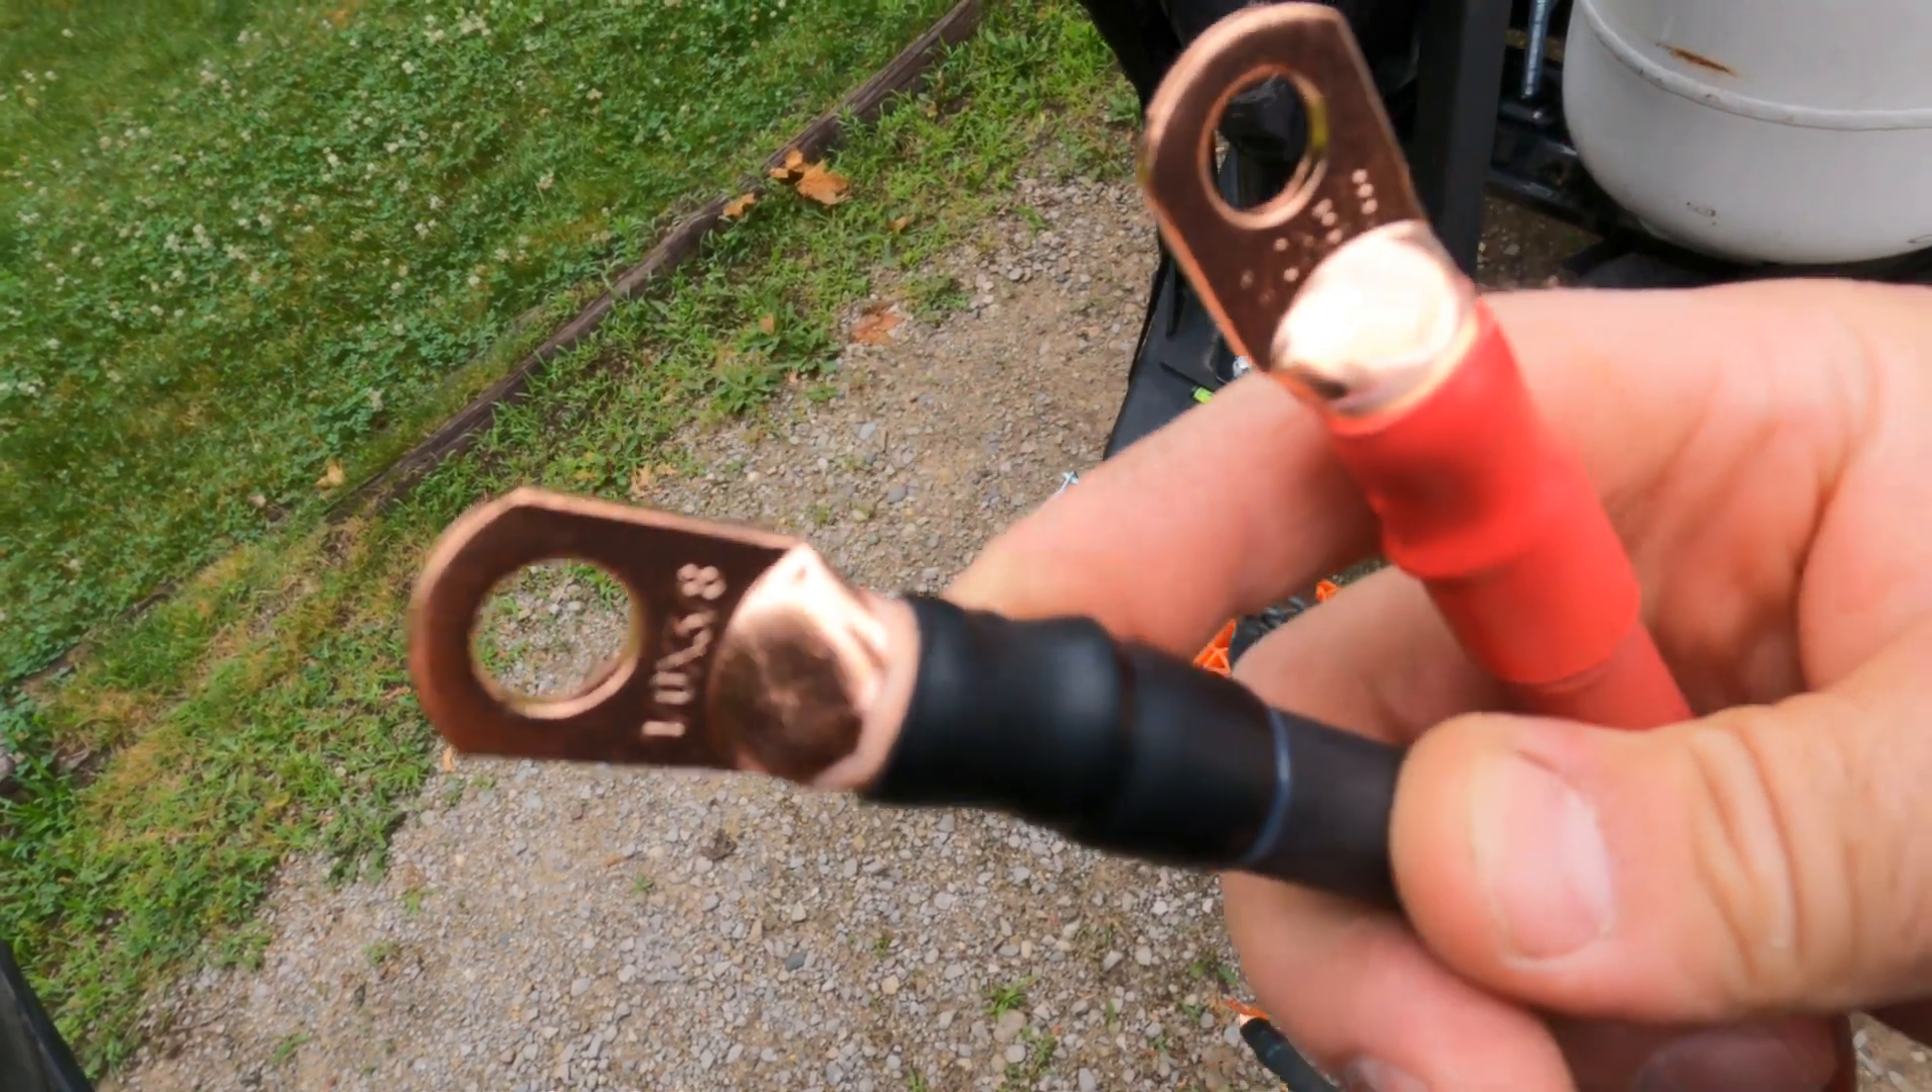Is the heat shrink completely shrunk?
Yes.